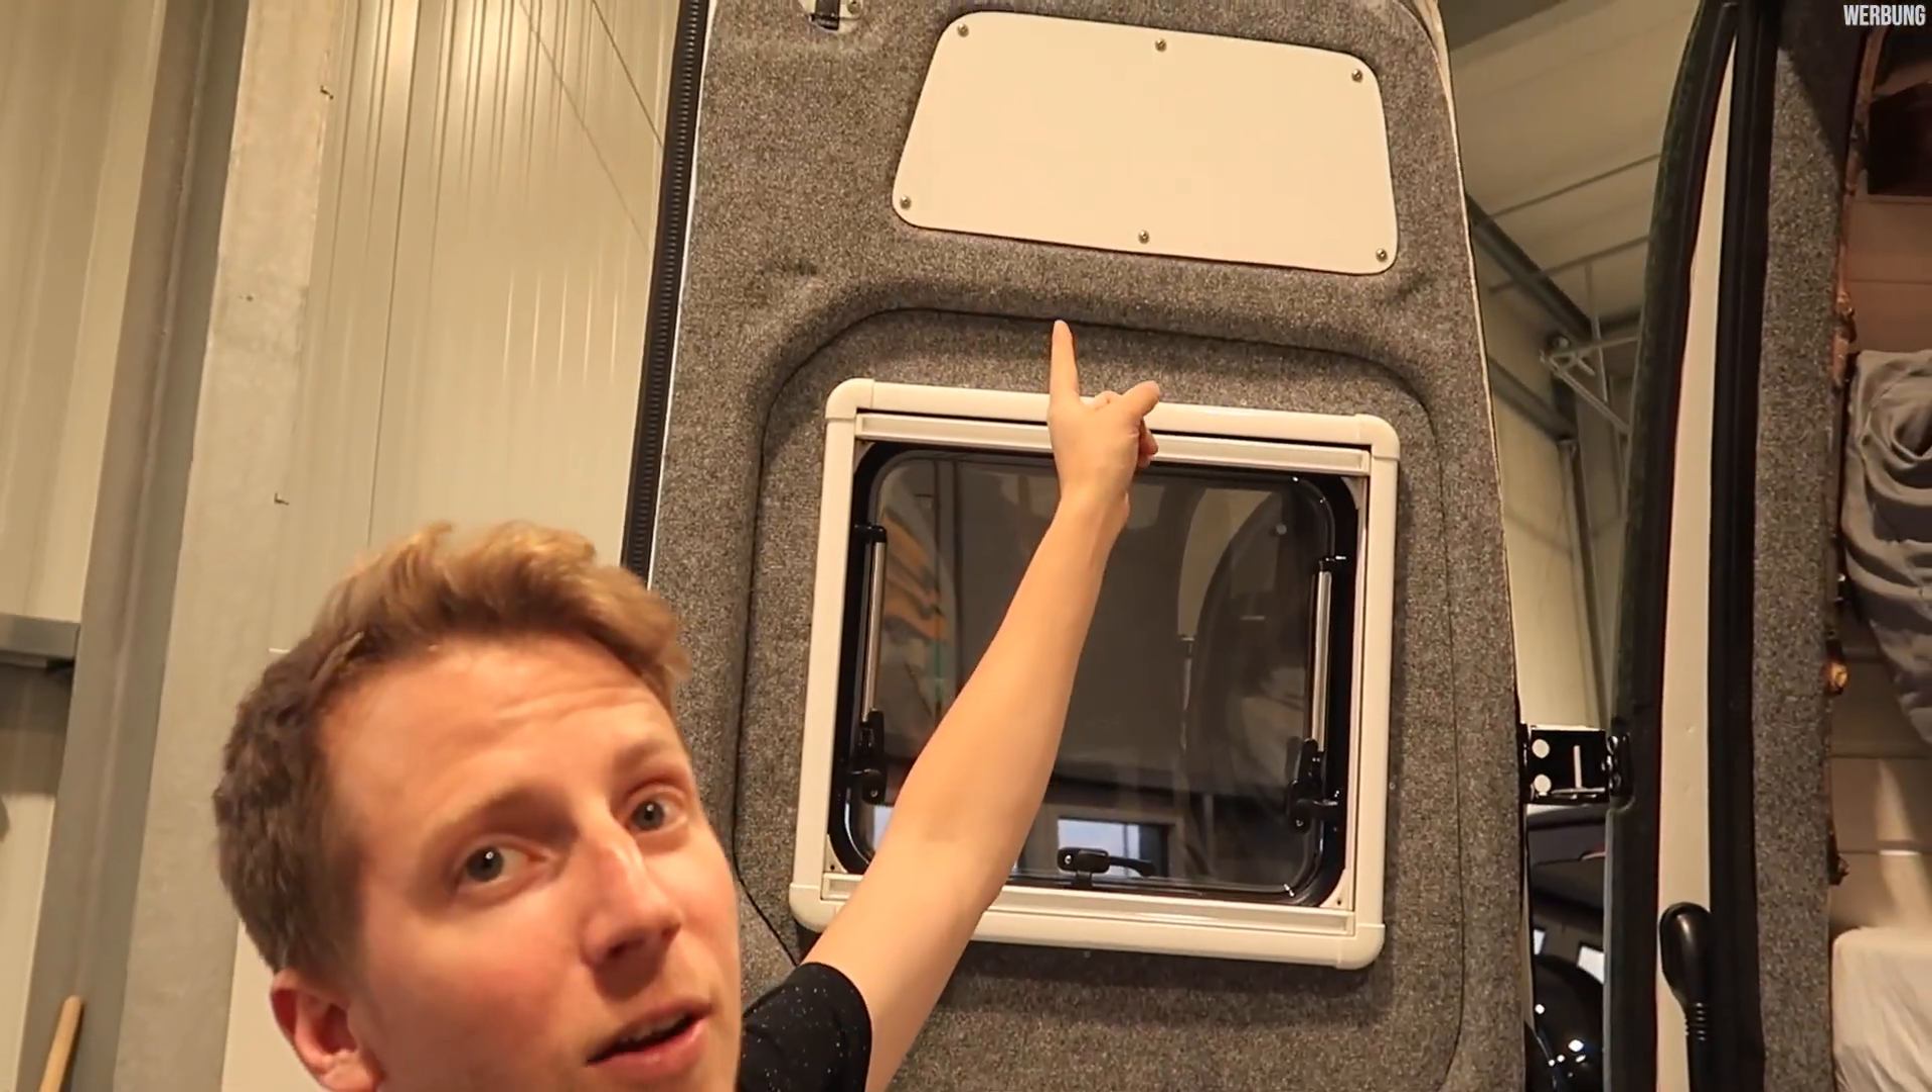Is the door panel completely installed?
Yes.